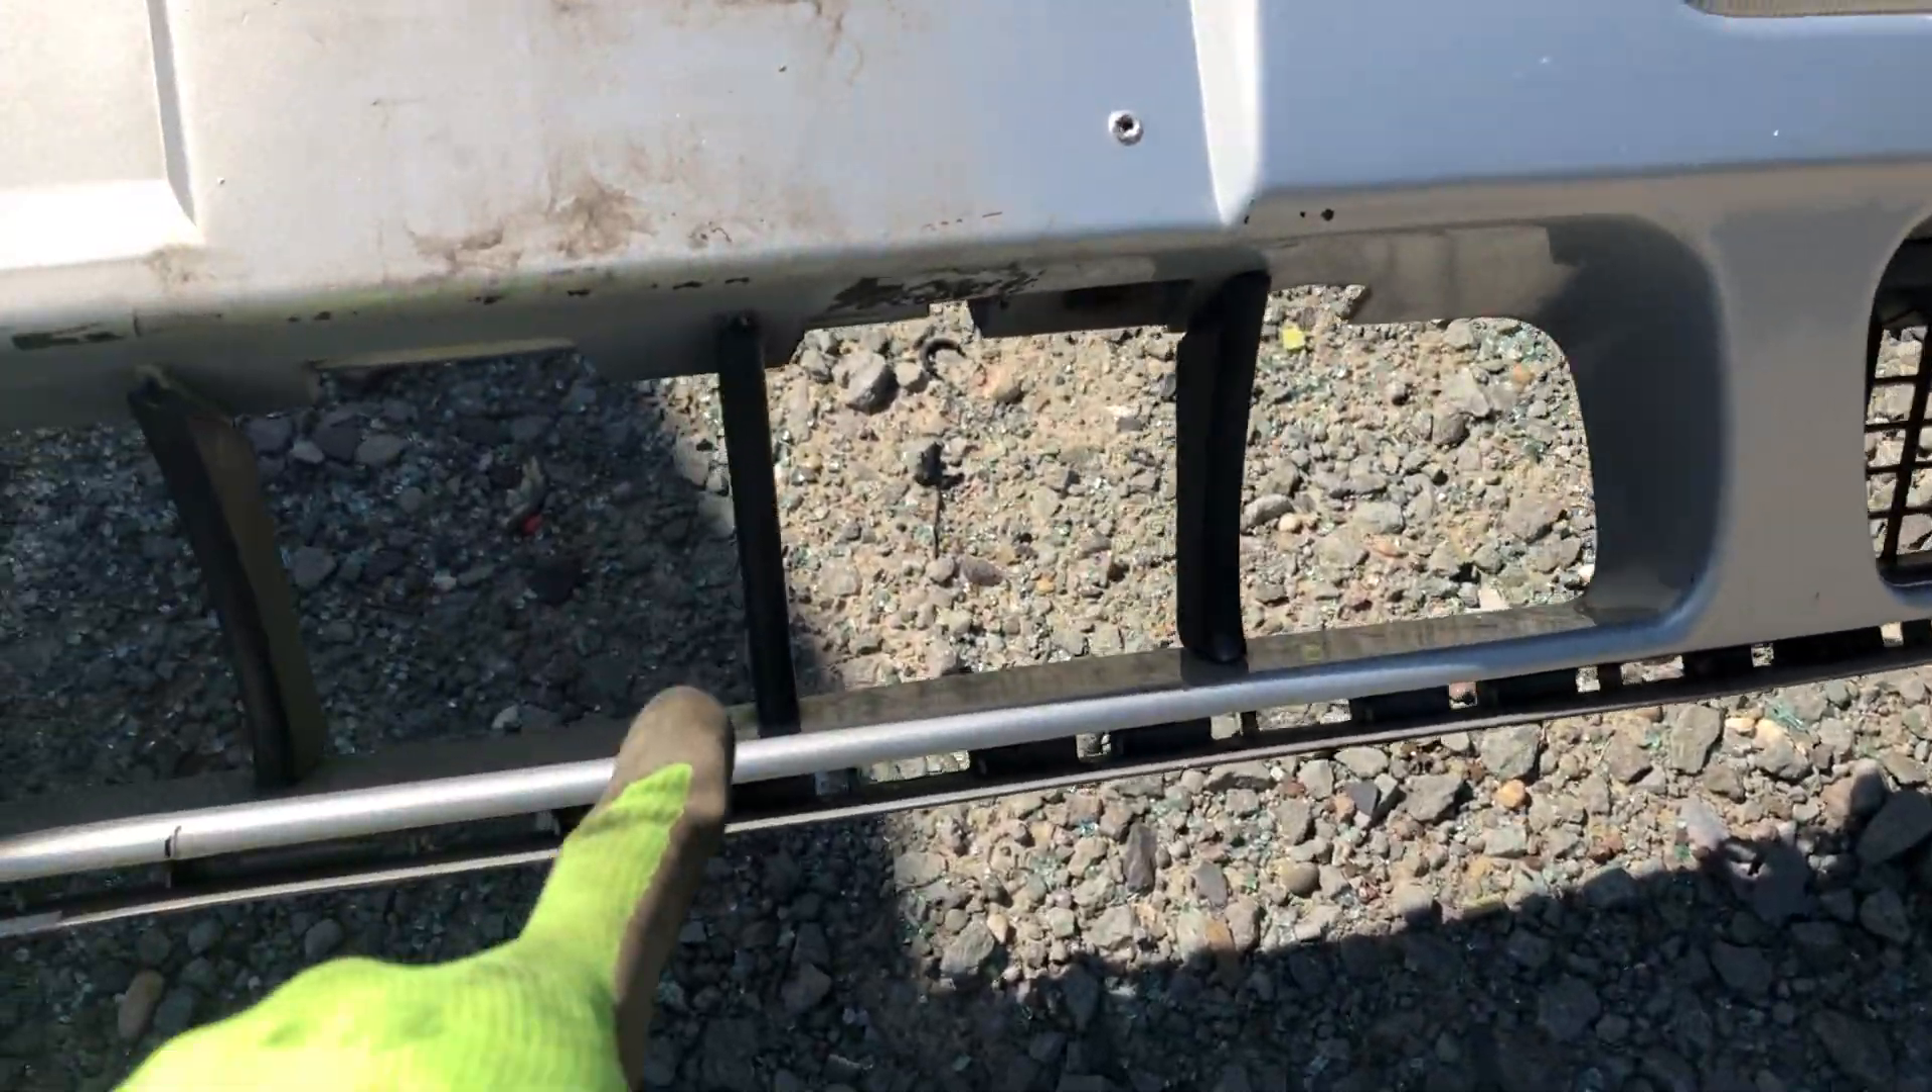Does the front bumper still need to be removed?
No.